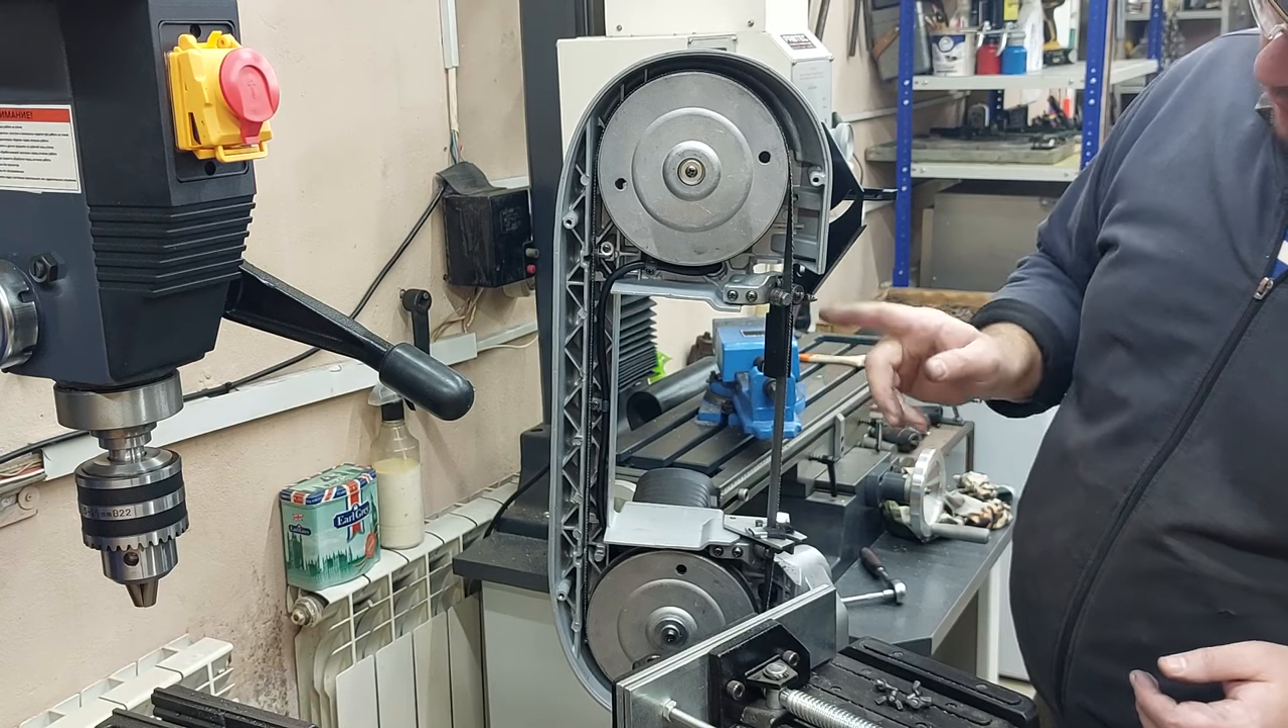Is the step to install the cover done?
No.